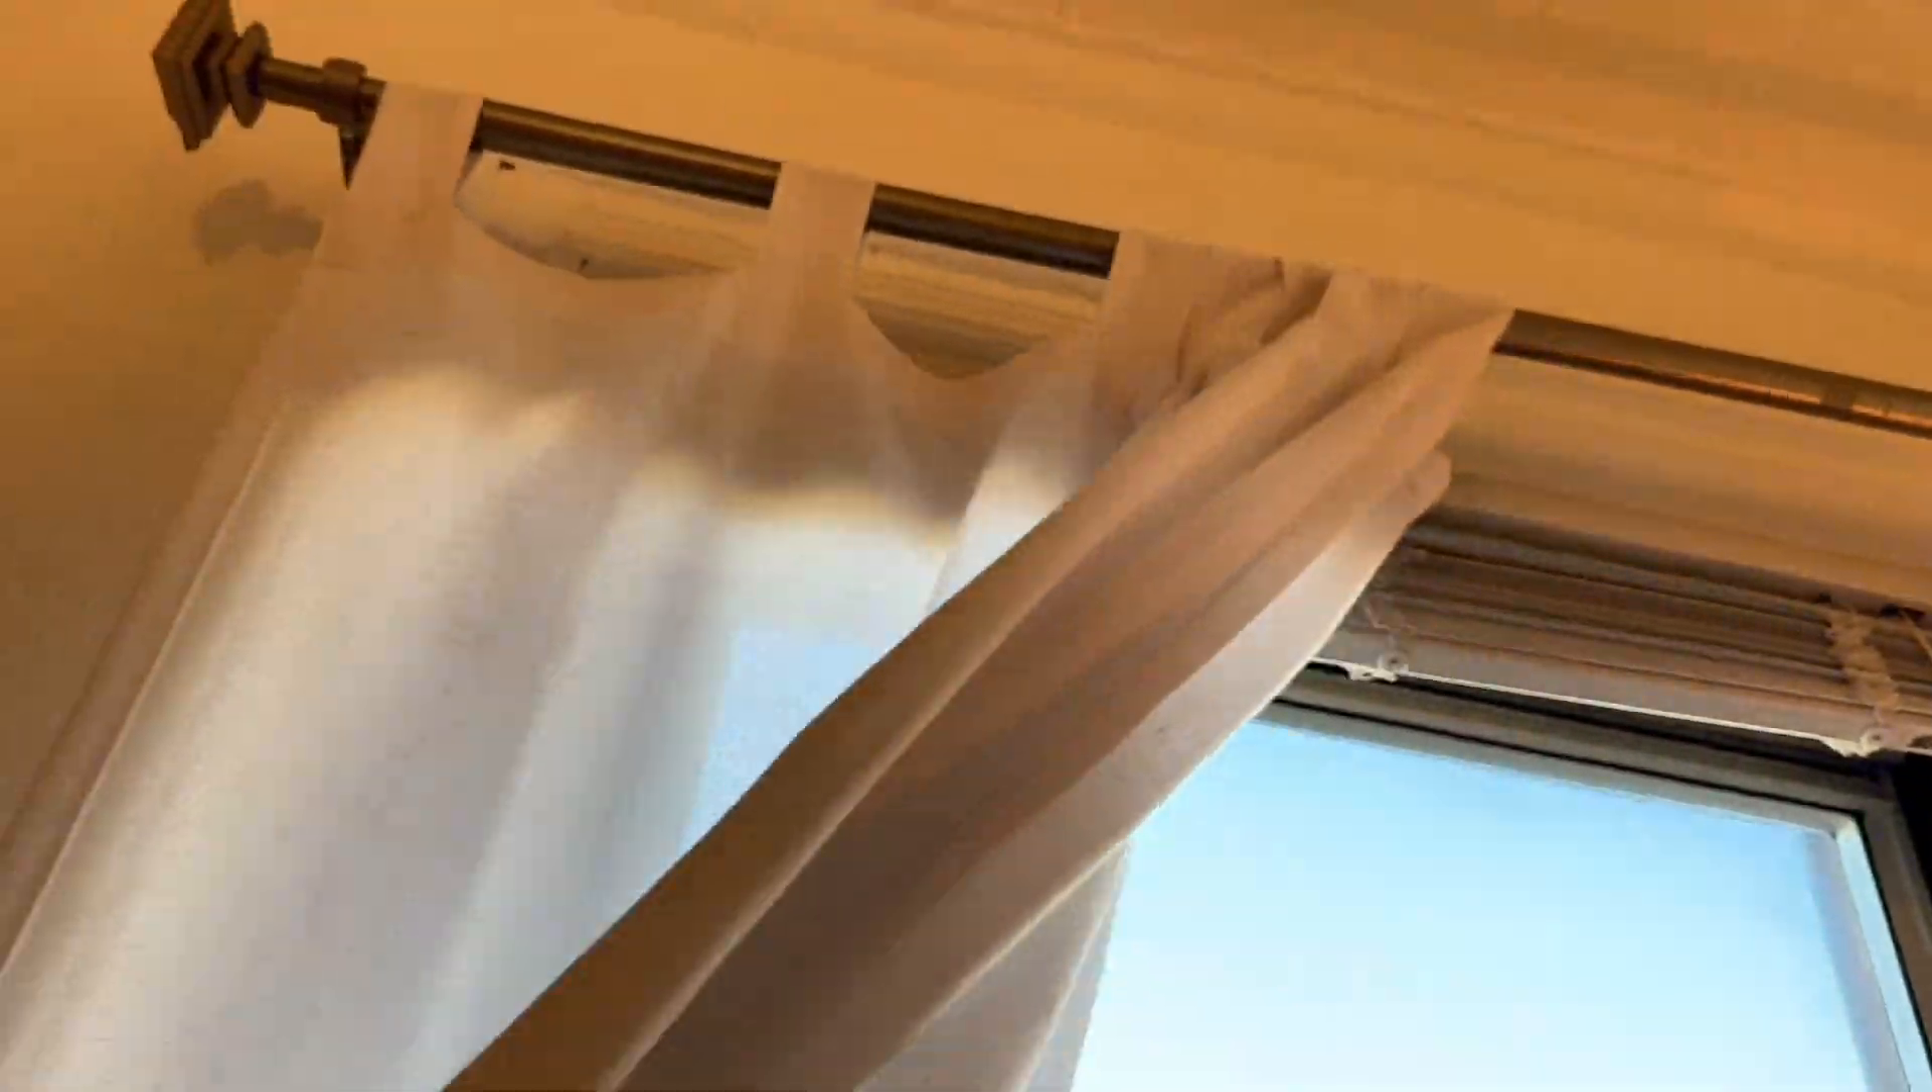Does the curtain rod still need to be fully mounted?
No.